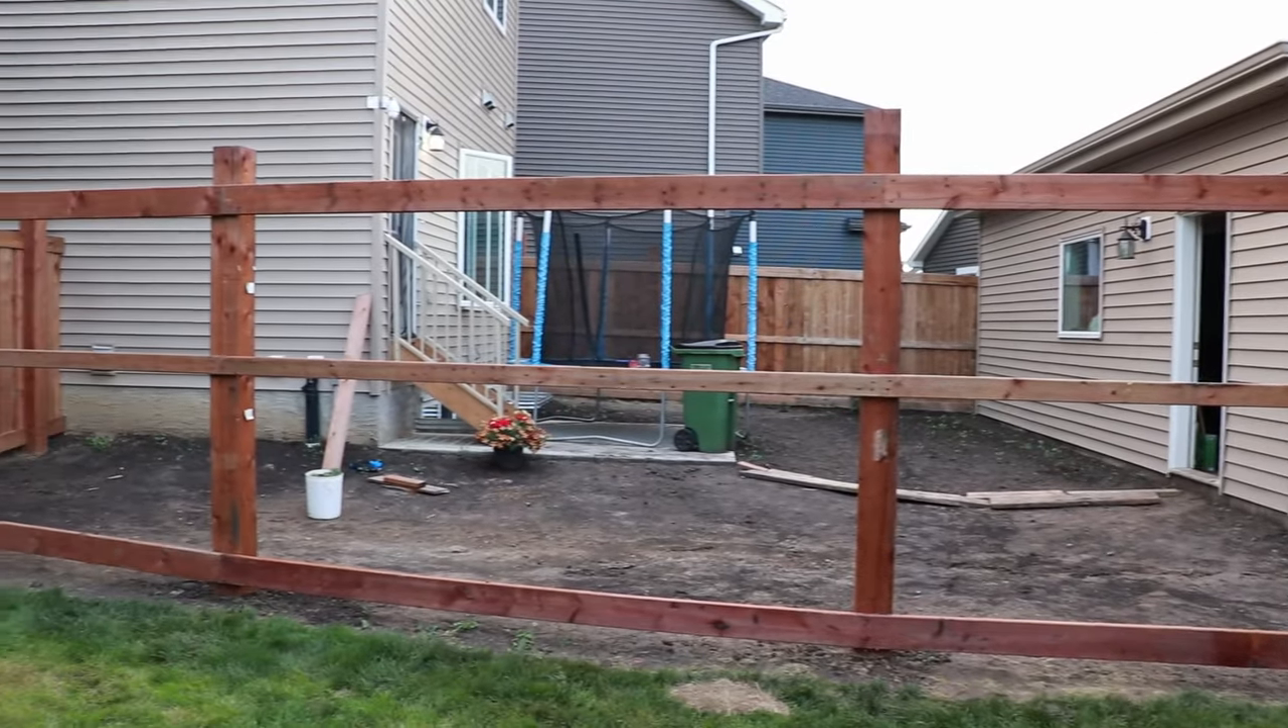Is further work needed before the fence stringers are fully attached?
No.